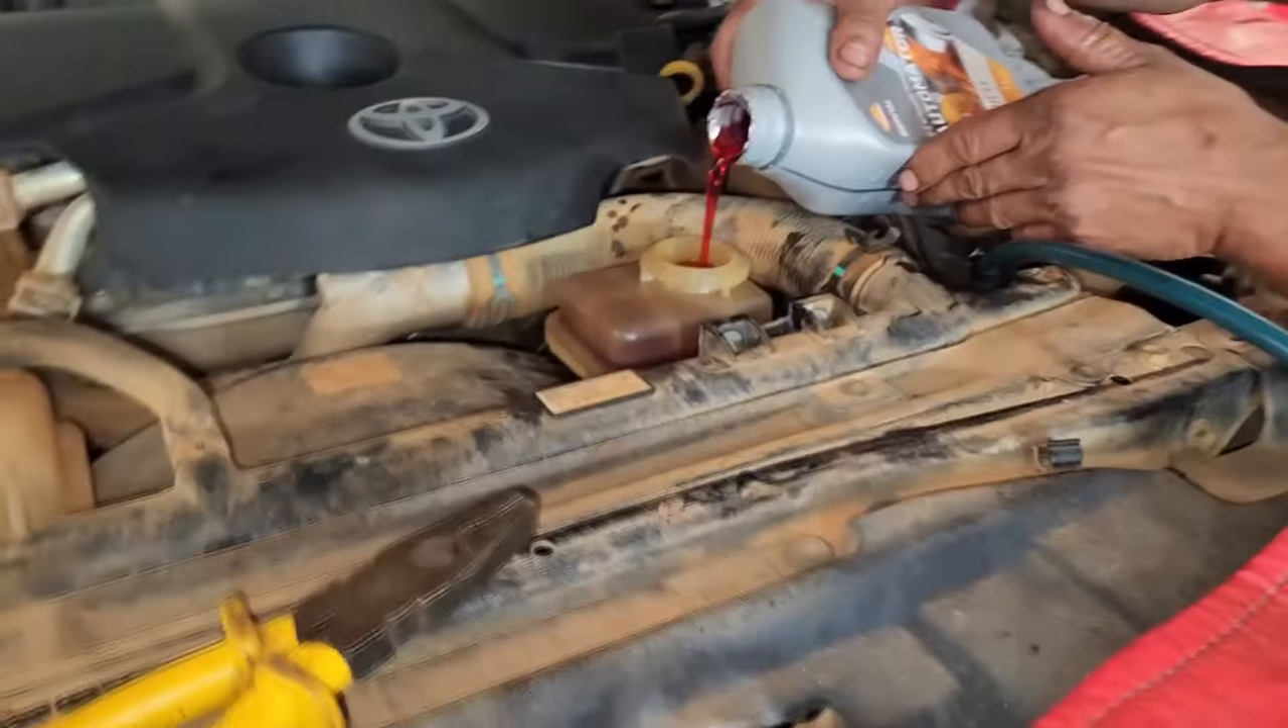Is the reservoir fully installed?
Yes.